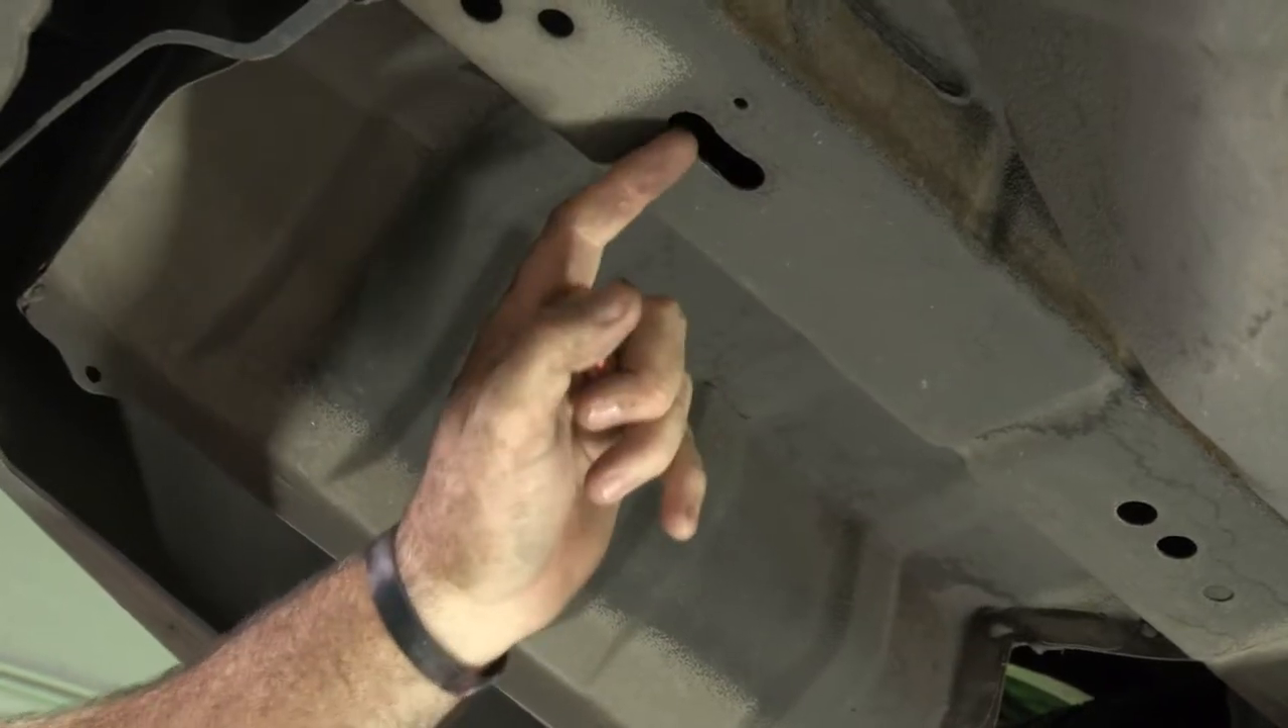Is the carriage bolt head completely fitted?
No.